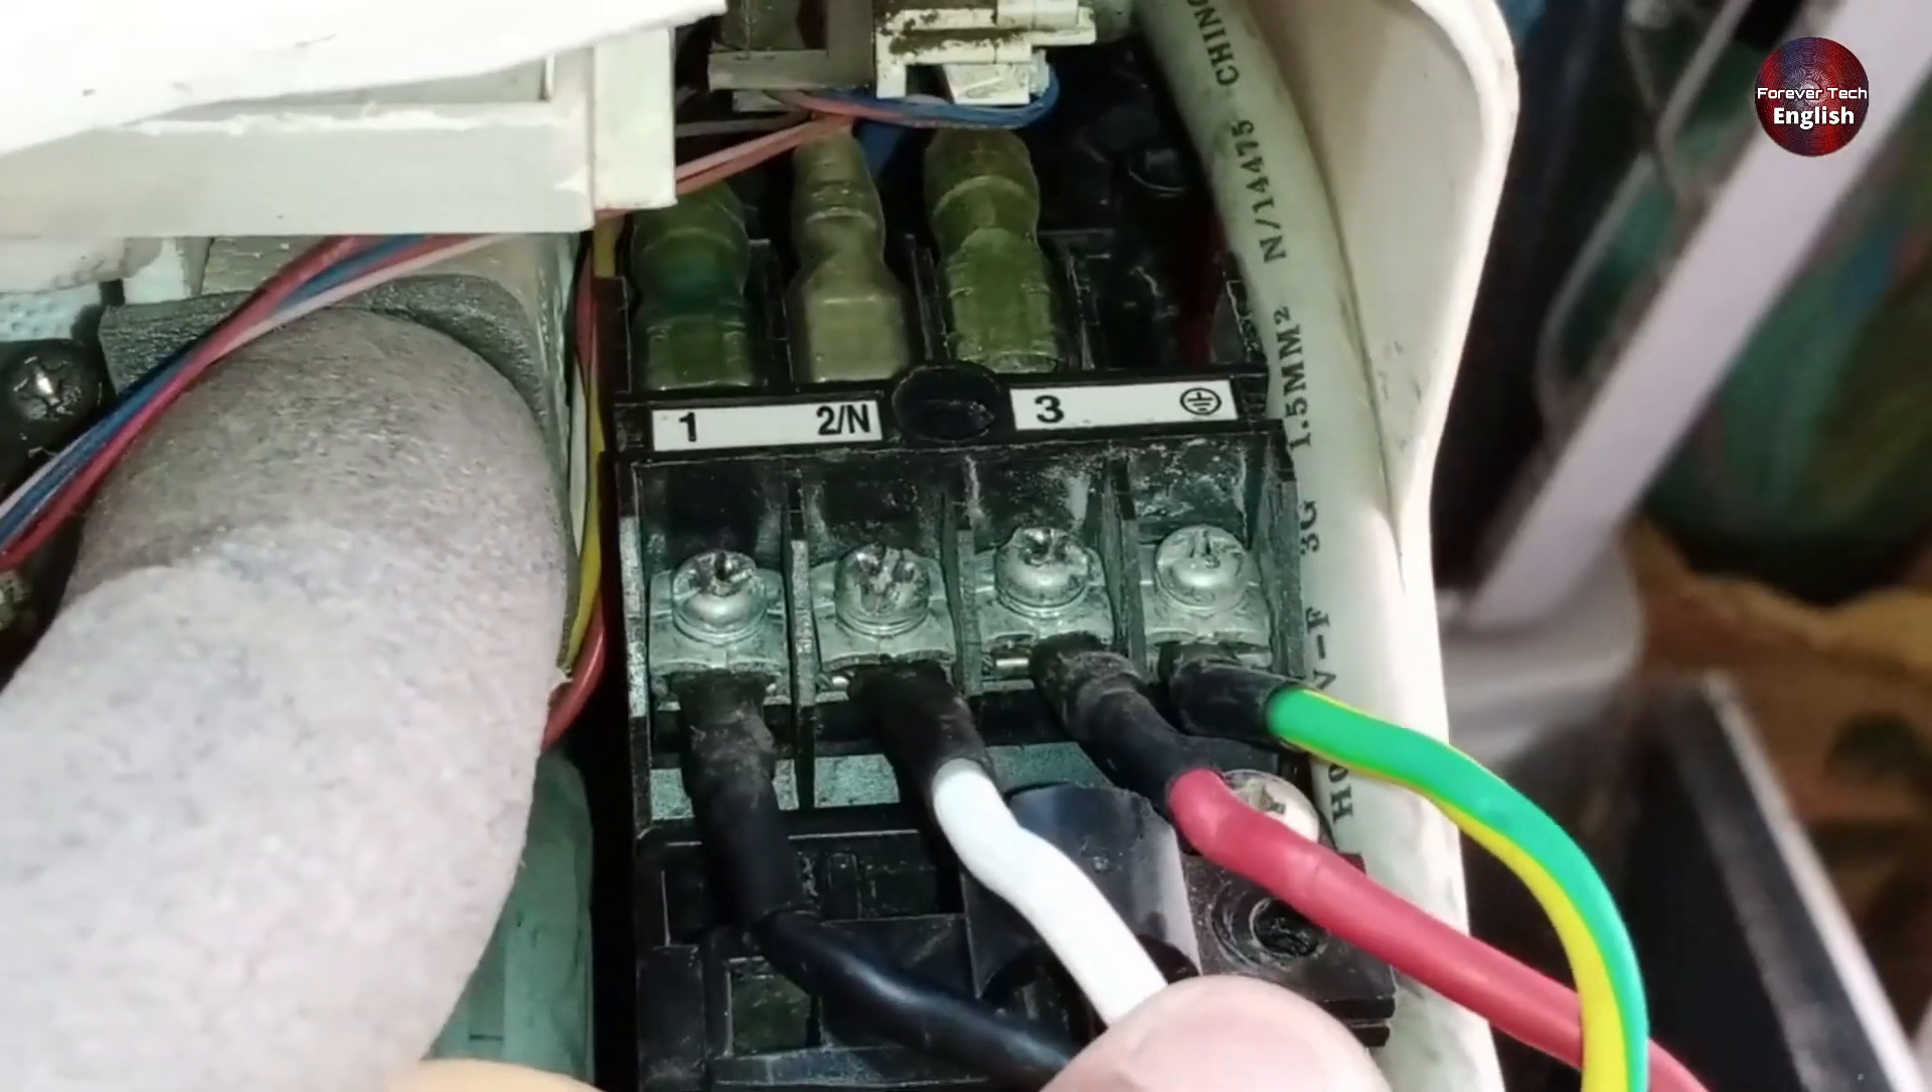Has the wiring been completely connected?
Yes.